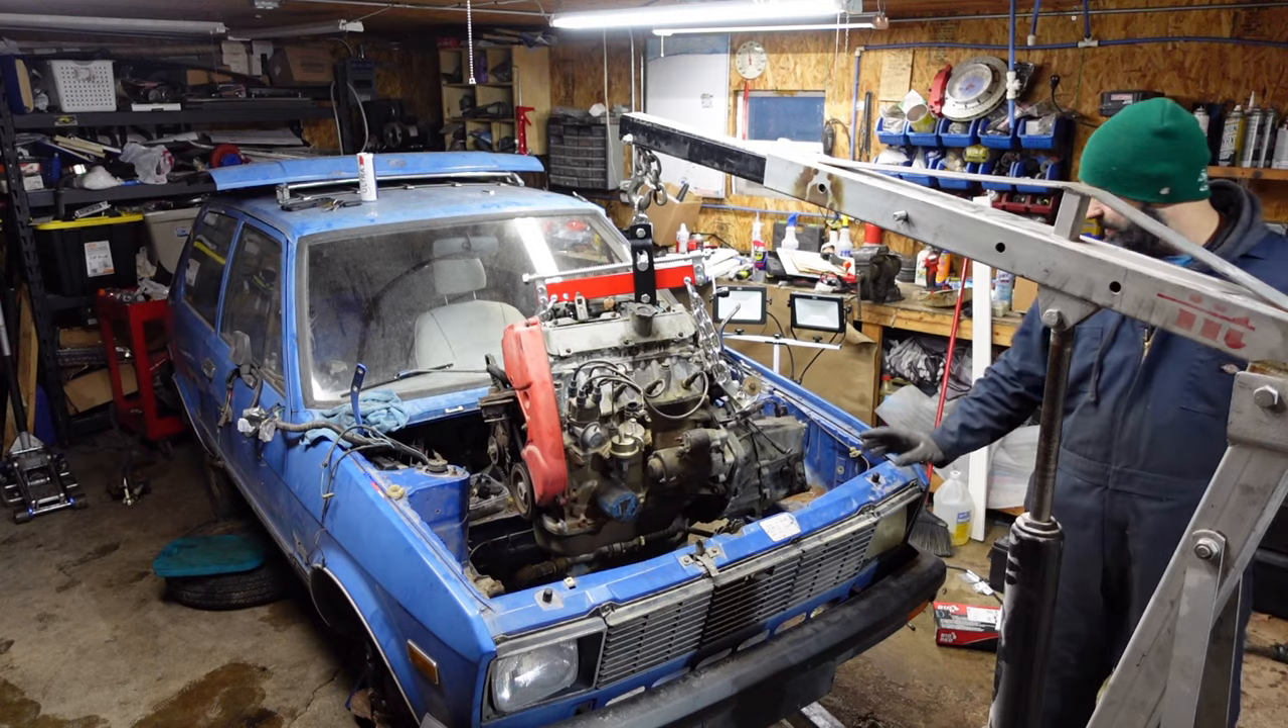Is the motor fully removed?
No.